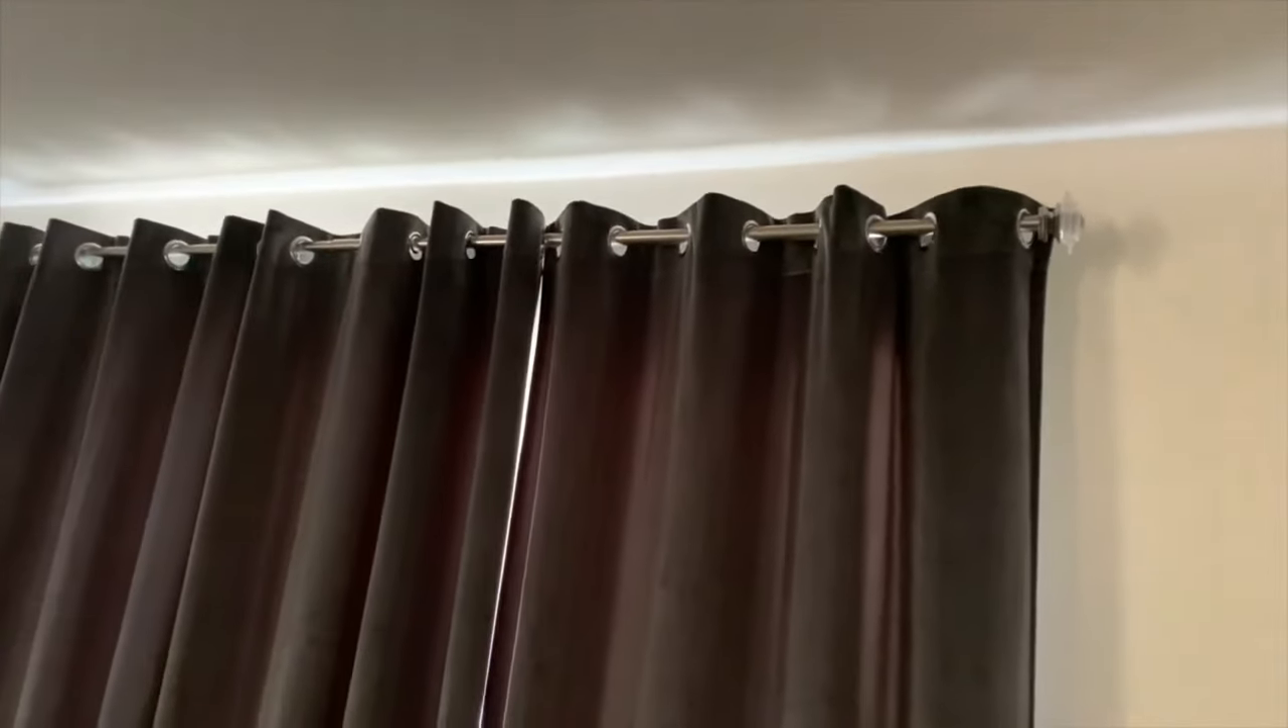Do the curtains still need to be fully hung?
No.